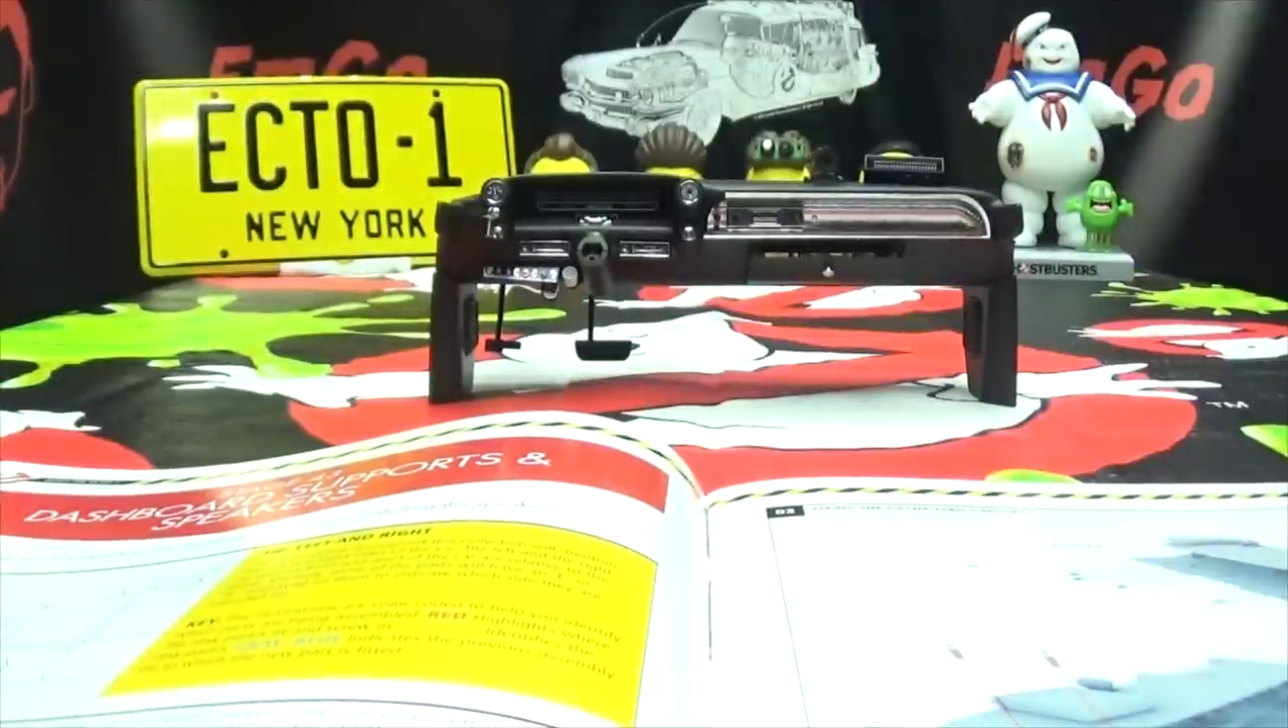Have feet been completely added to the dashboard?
Yes.